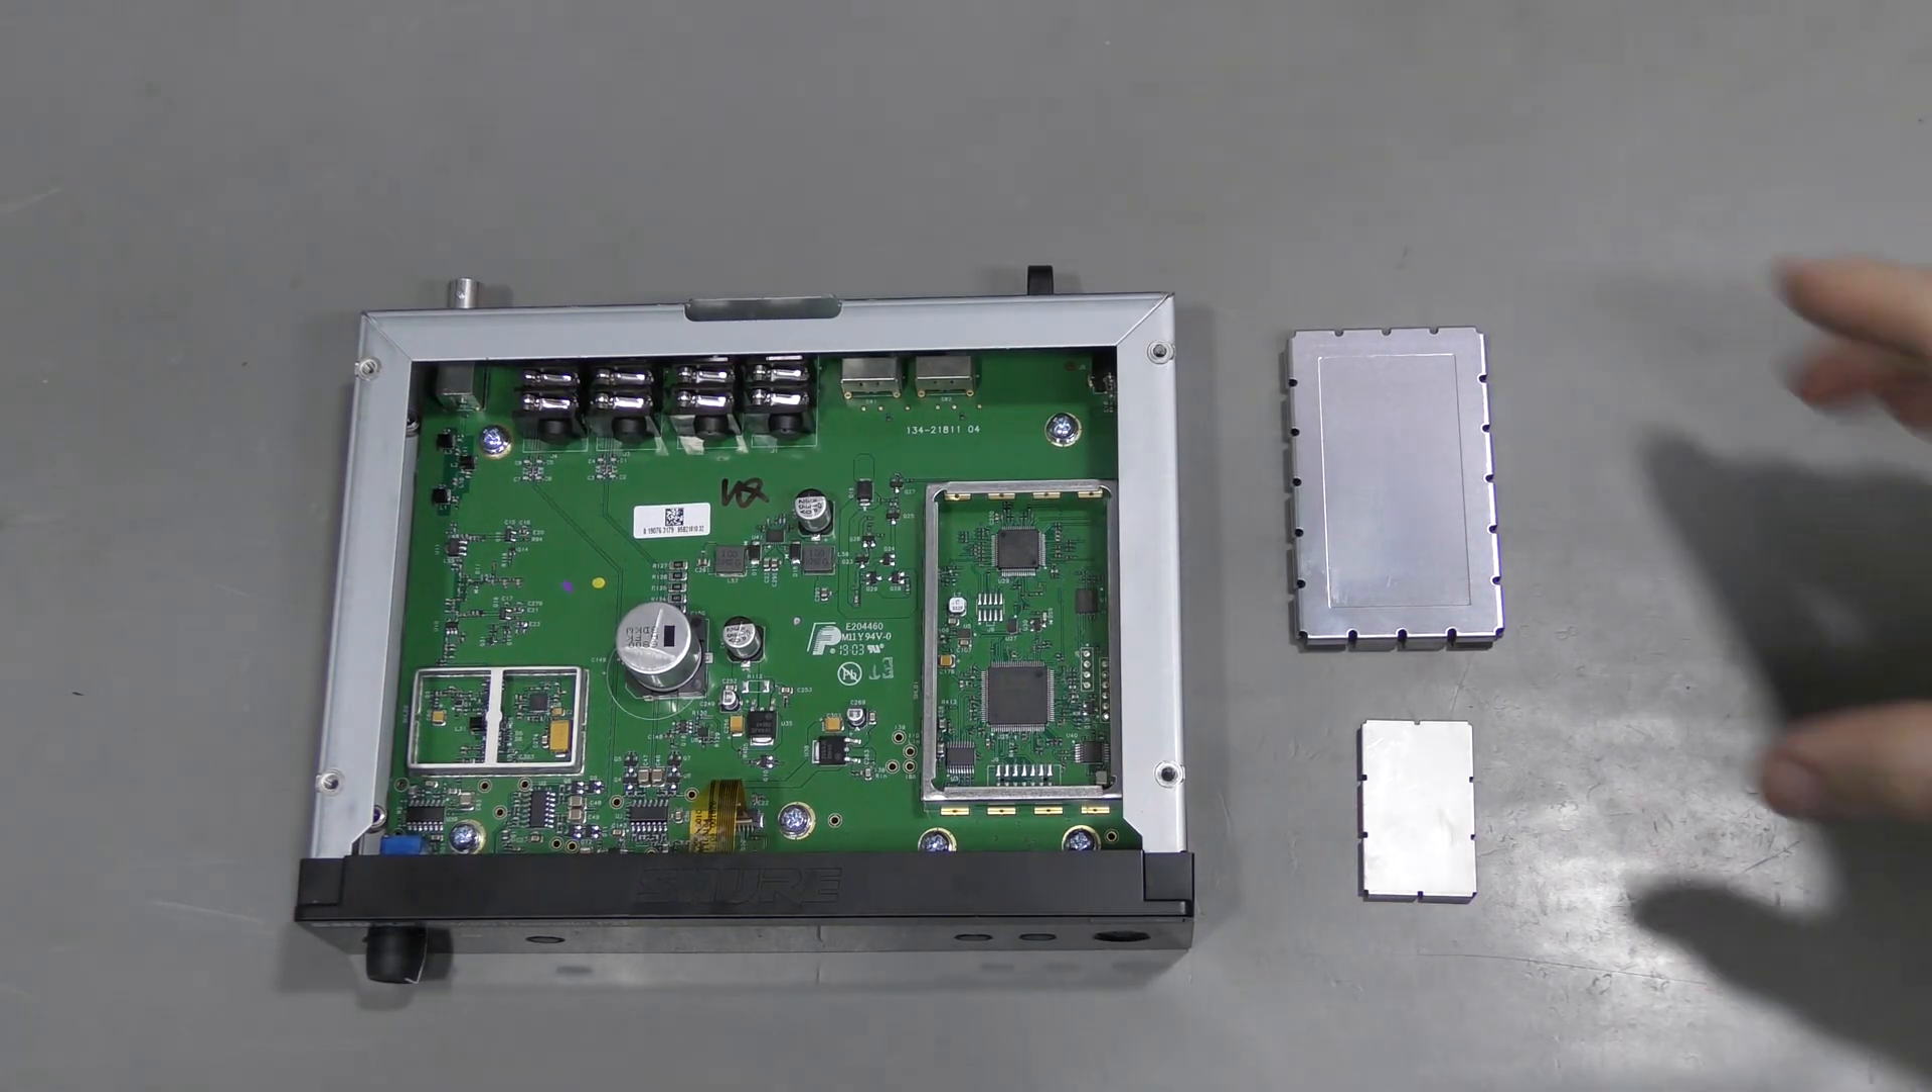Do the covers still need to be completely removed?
No.